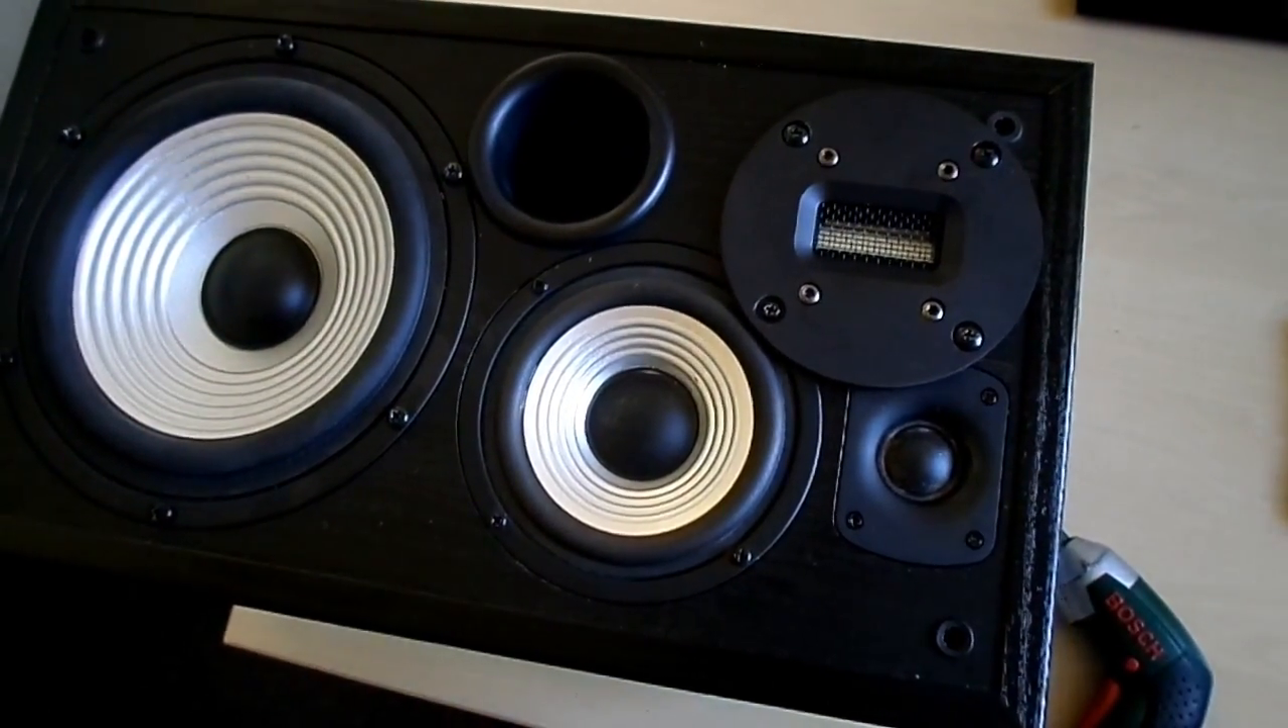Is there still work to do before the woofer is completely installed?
No.